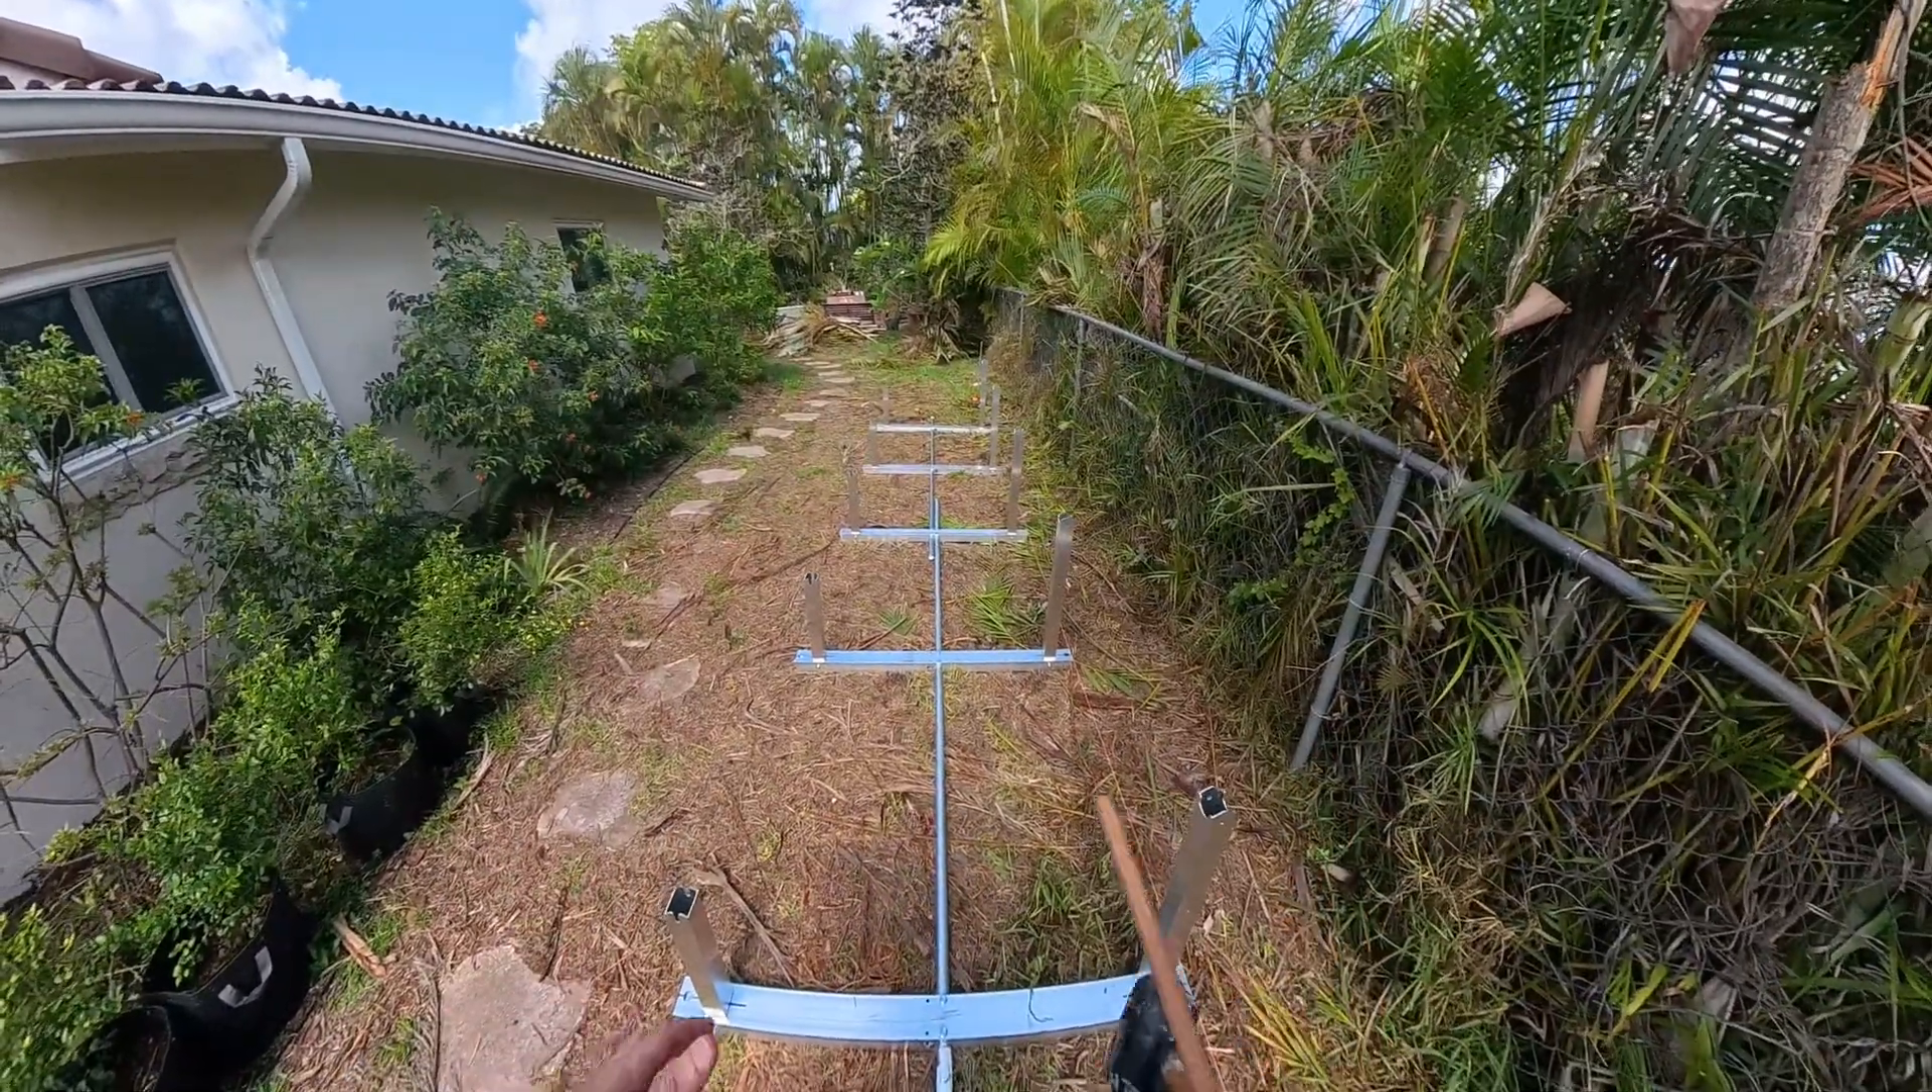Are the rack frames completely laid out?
Yes.